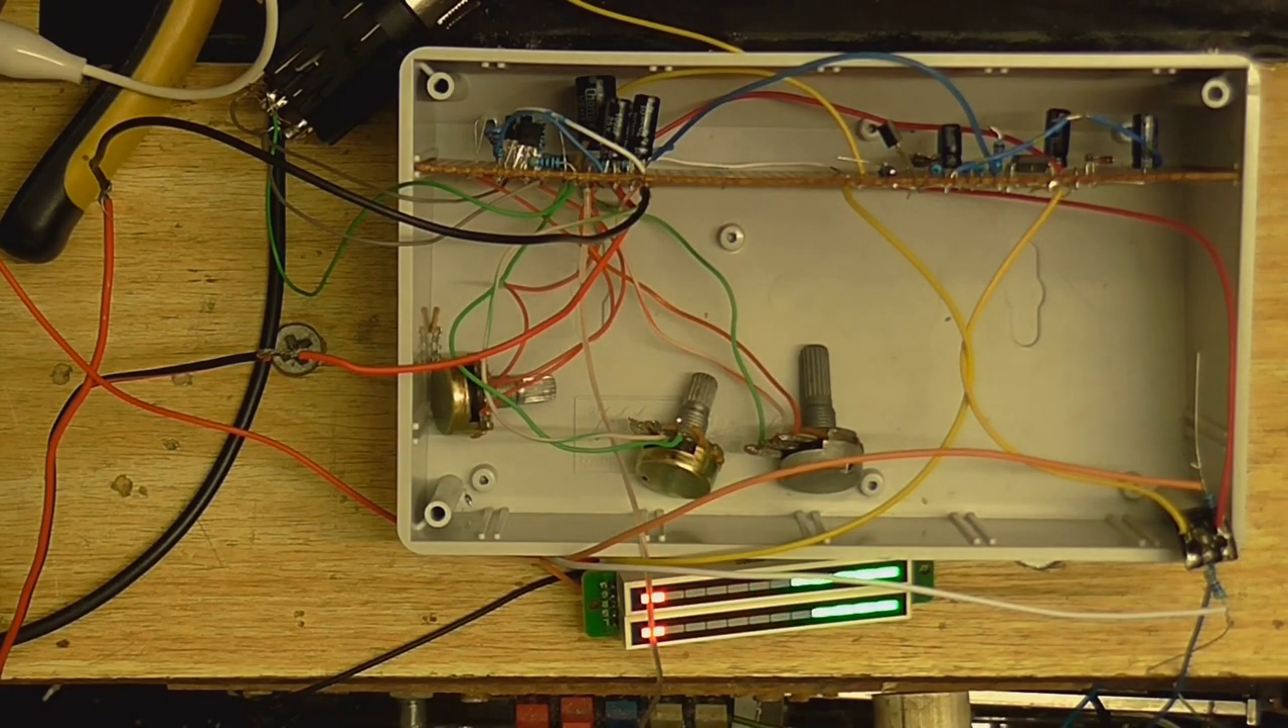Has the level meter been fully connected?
Yes.